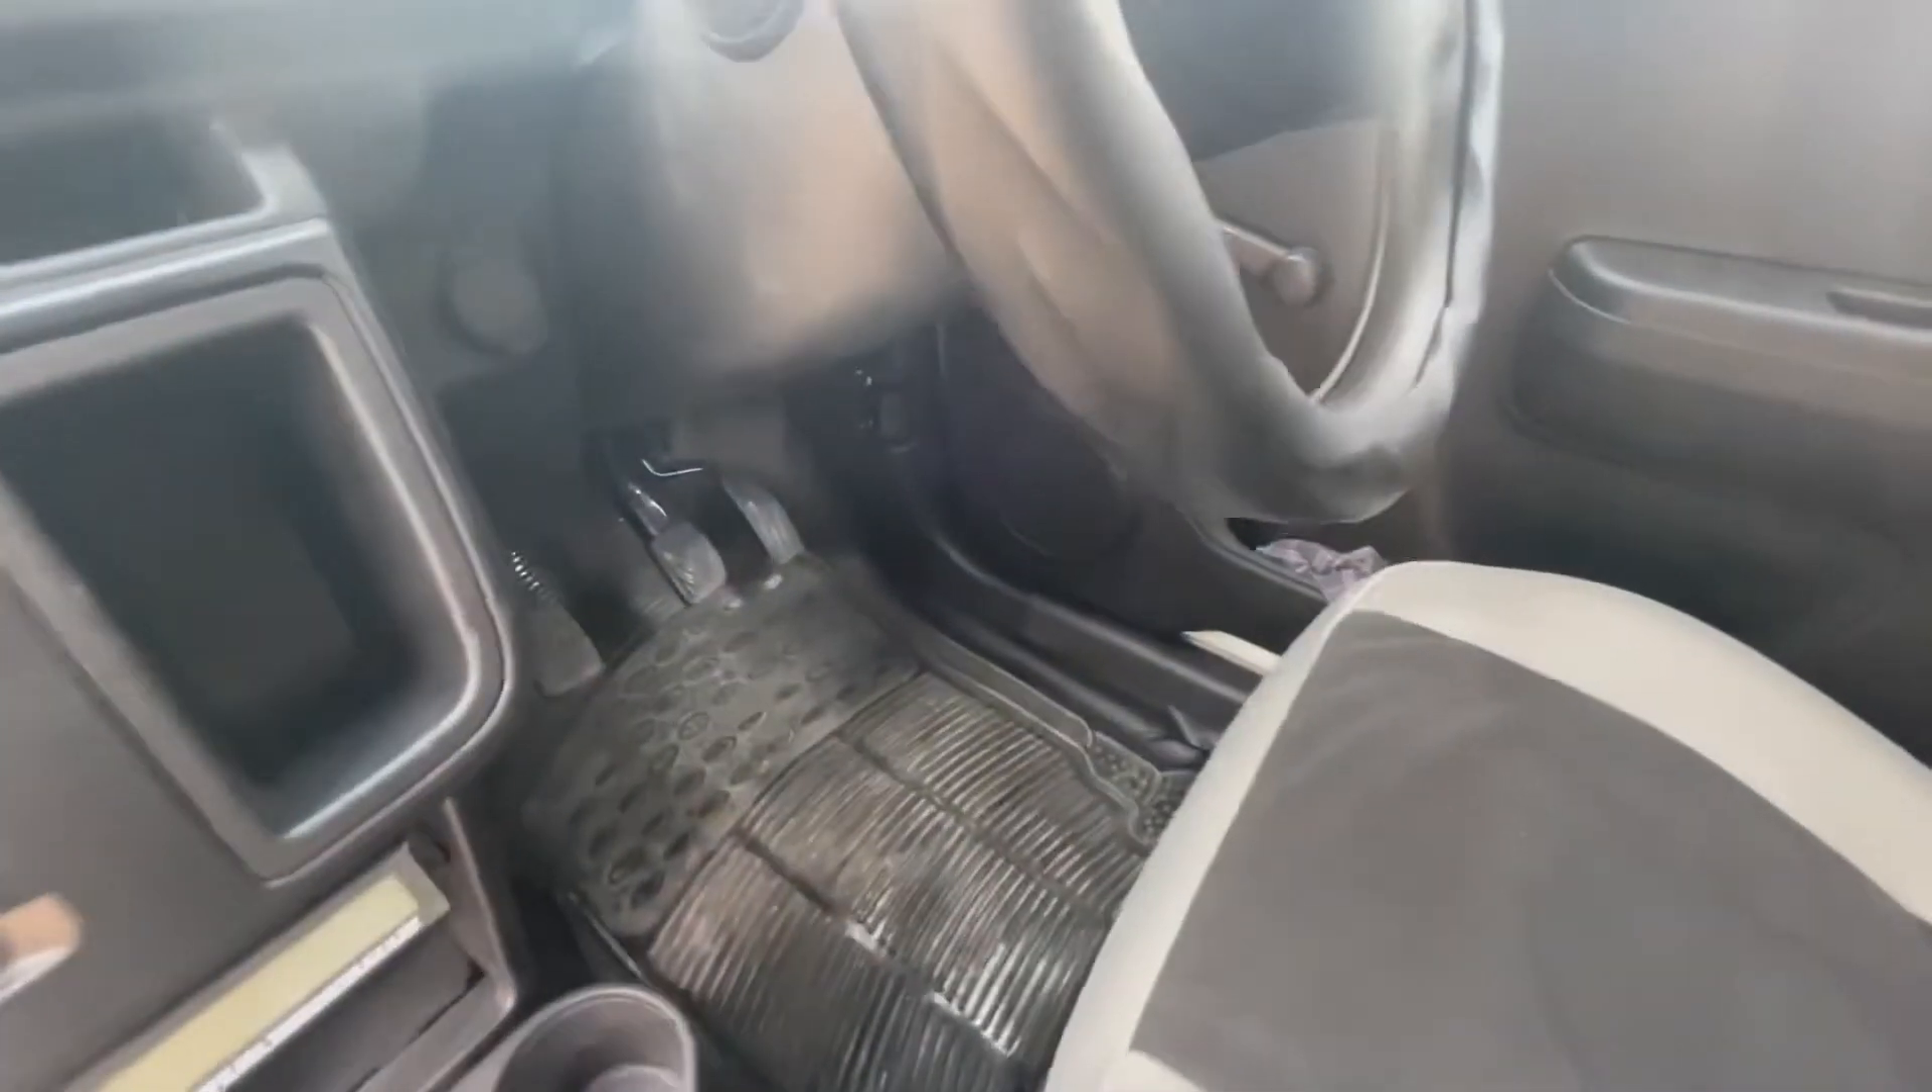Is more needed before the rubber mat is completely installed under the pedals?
No.